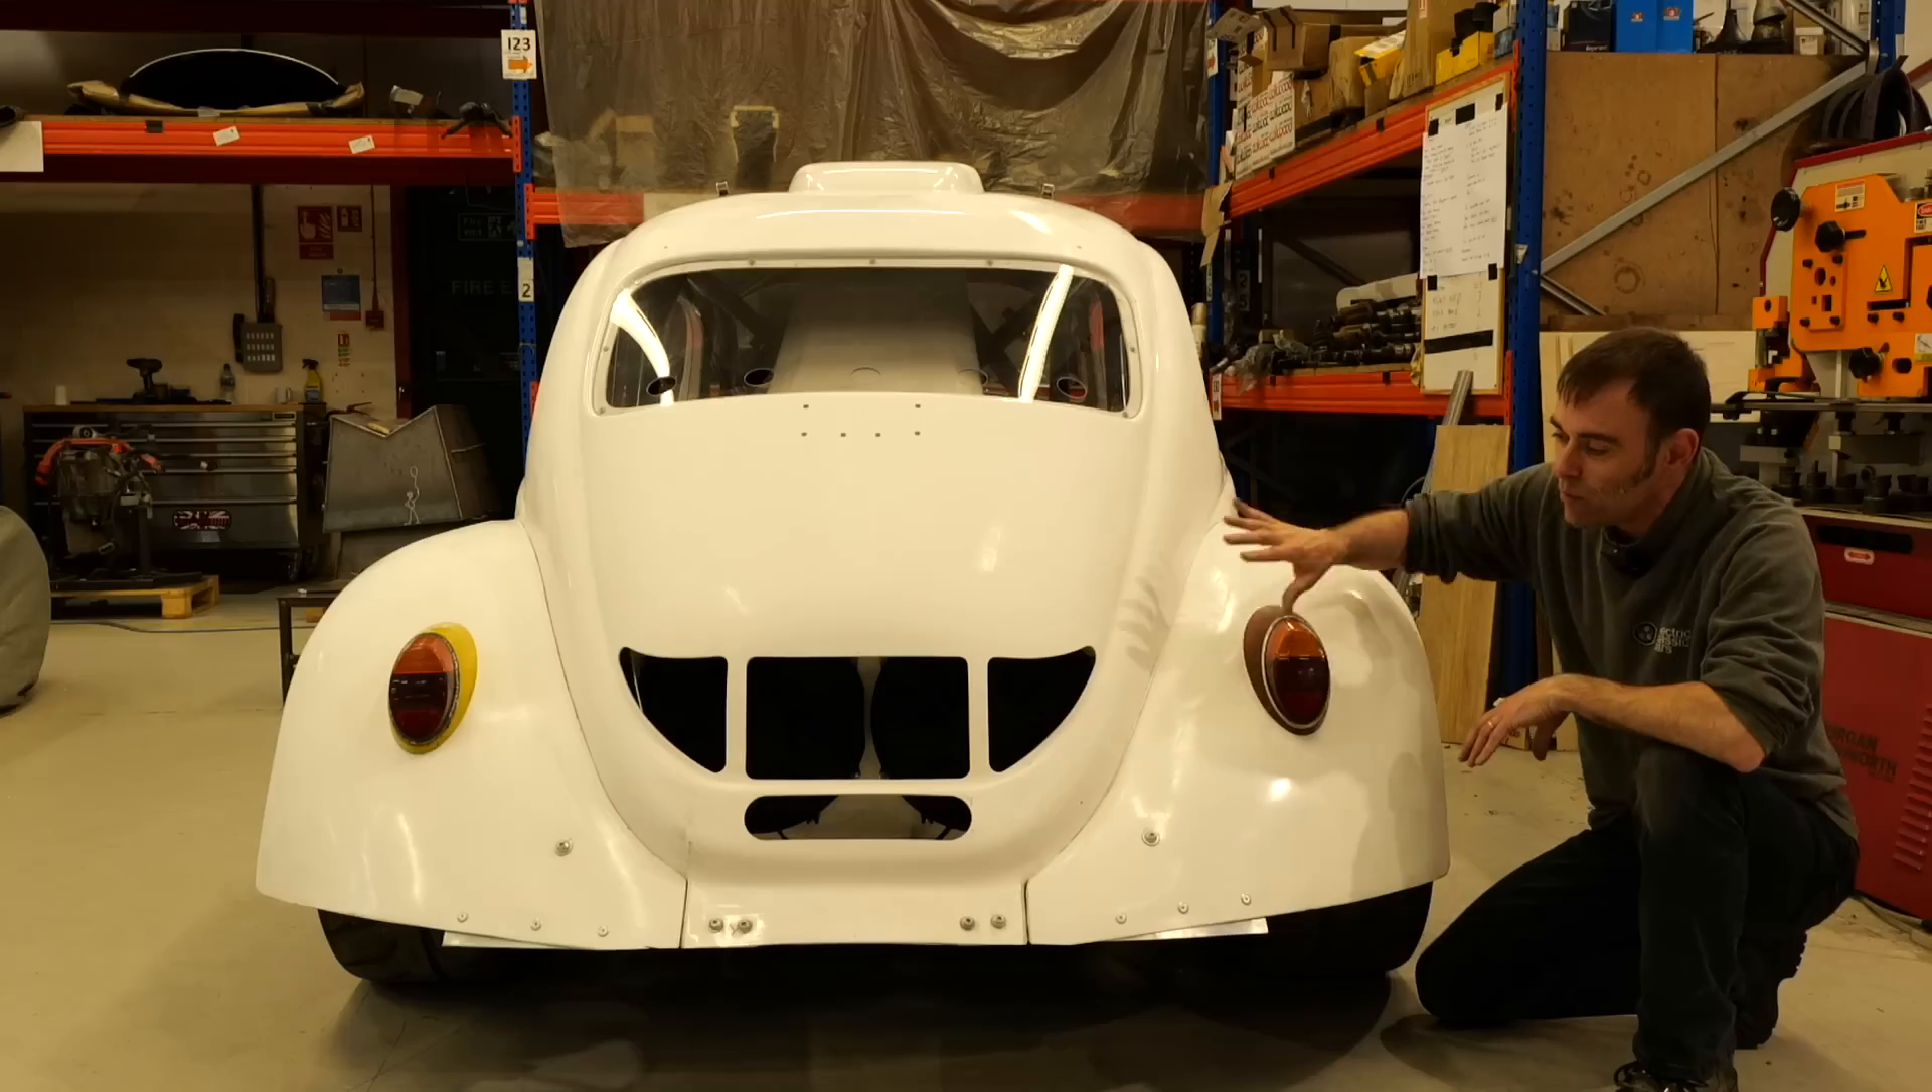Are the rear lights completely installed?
Yes.